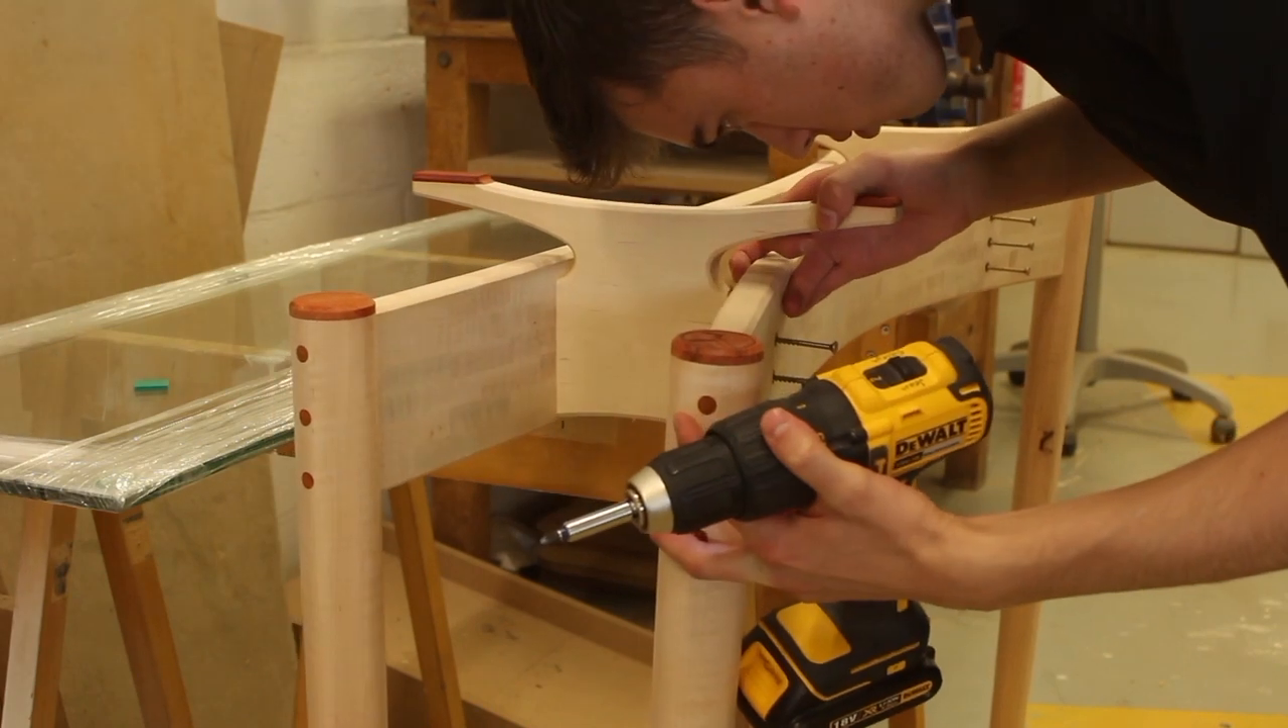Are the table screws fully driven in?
No.